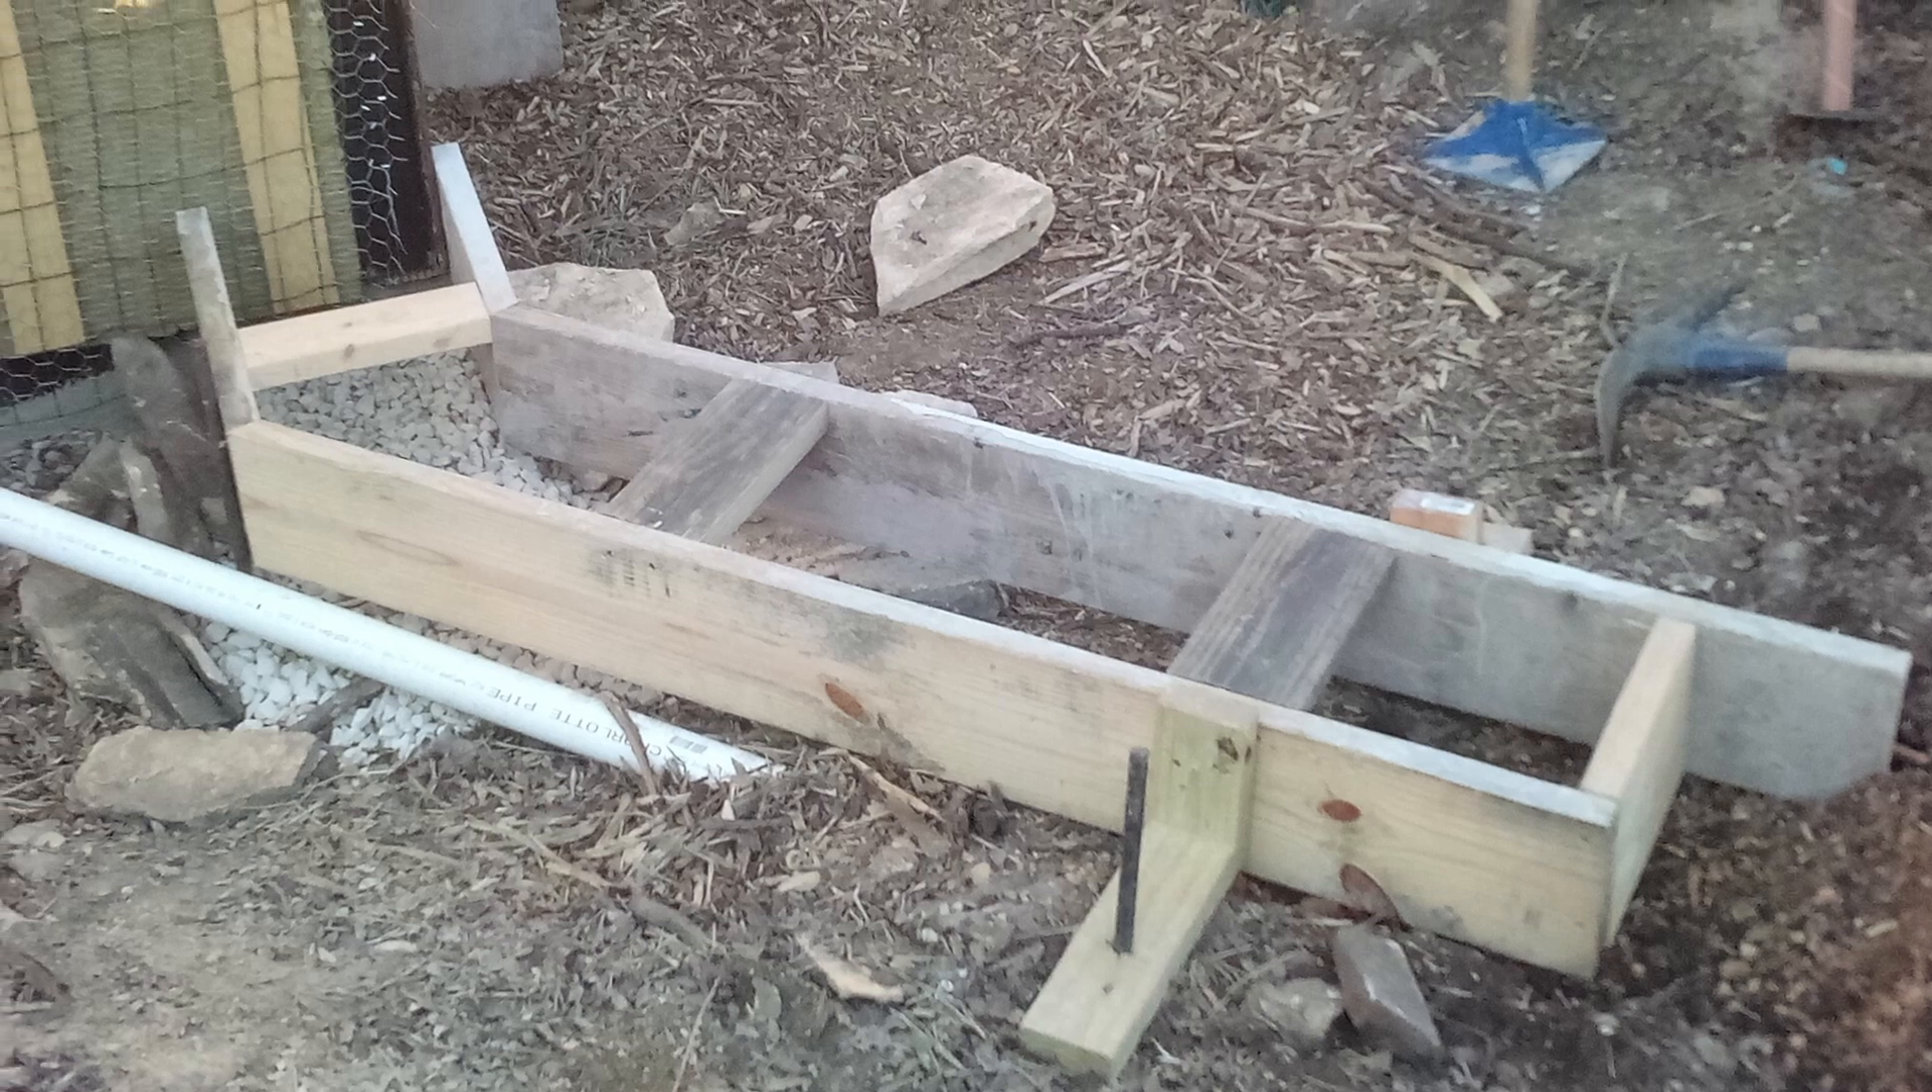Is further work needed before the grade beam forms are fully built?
No.